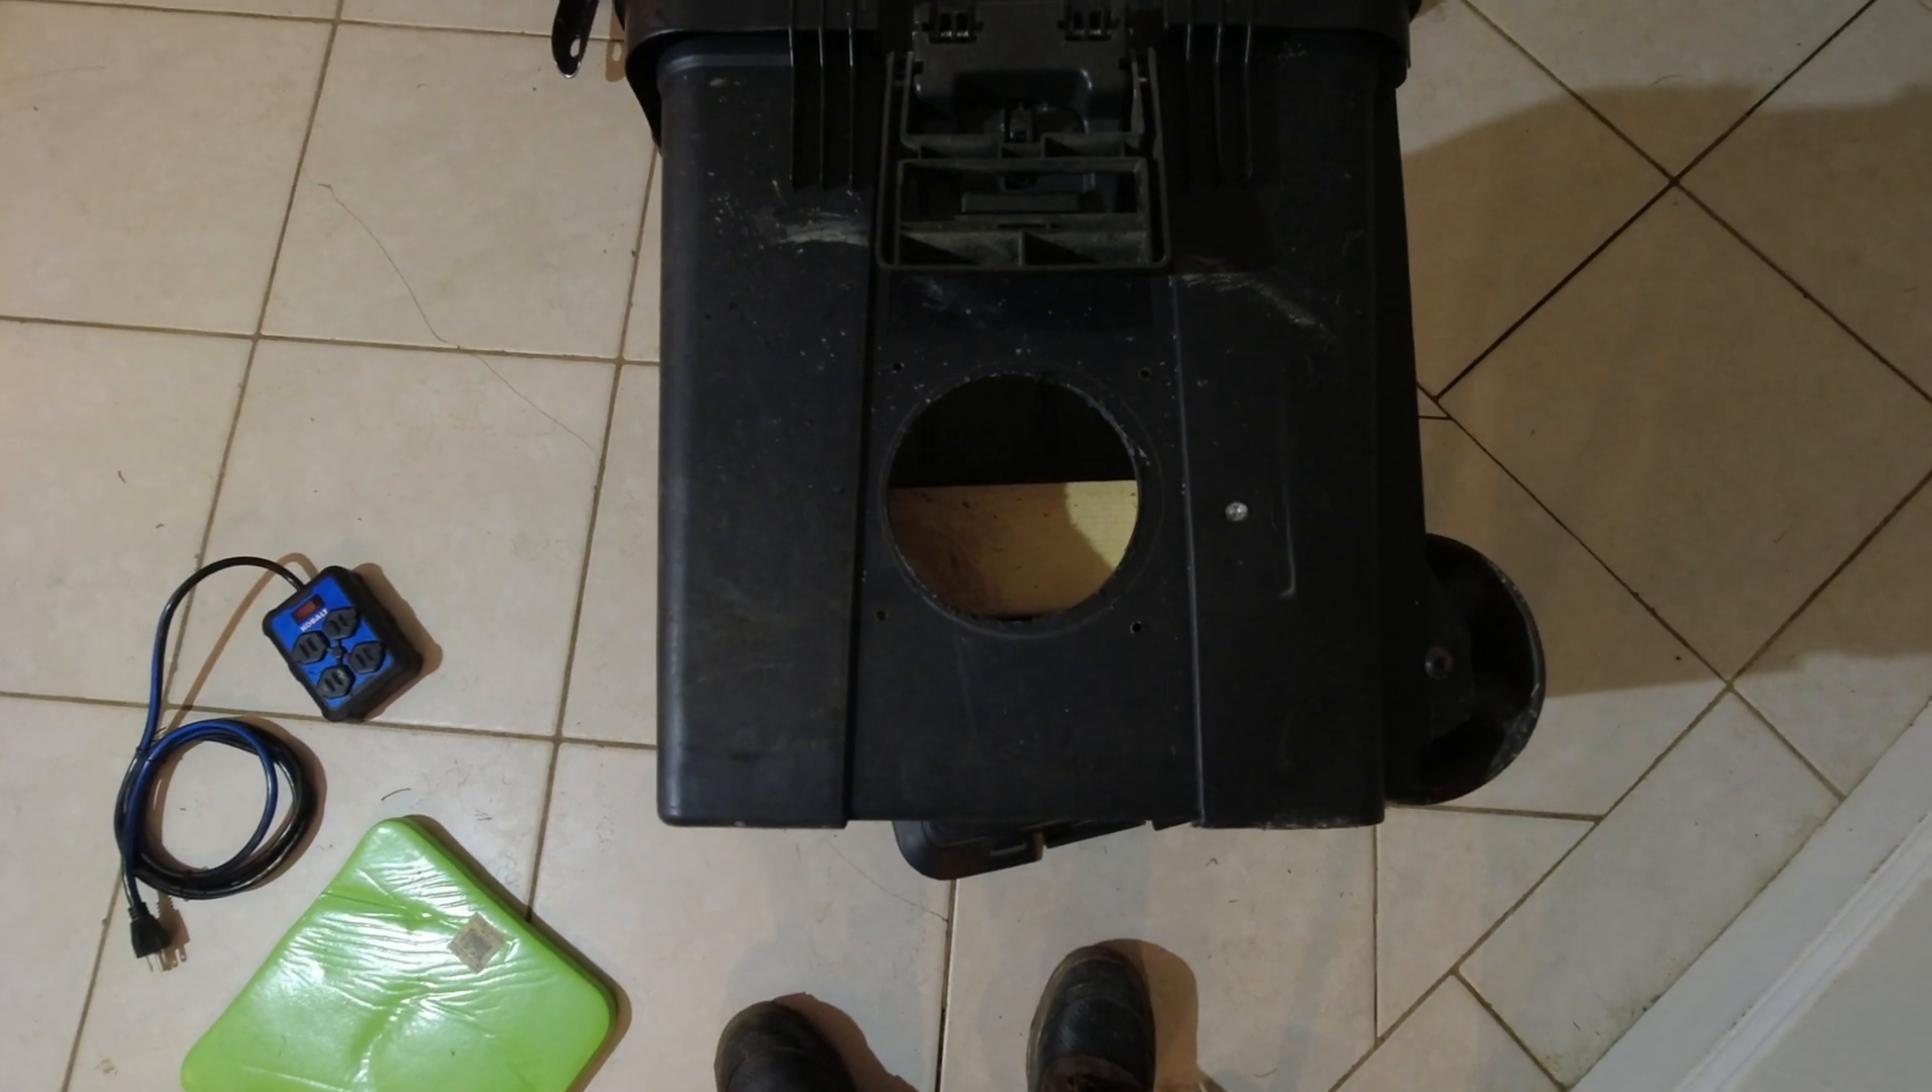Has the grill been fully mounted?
No.